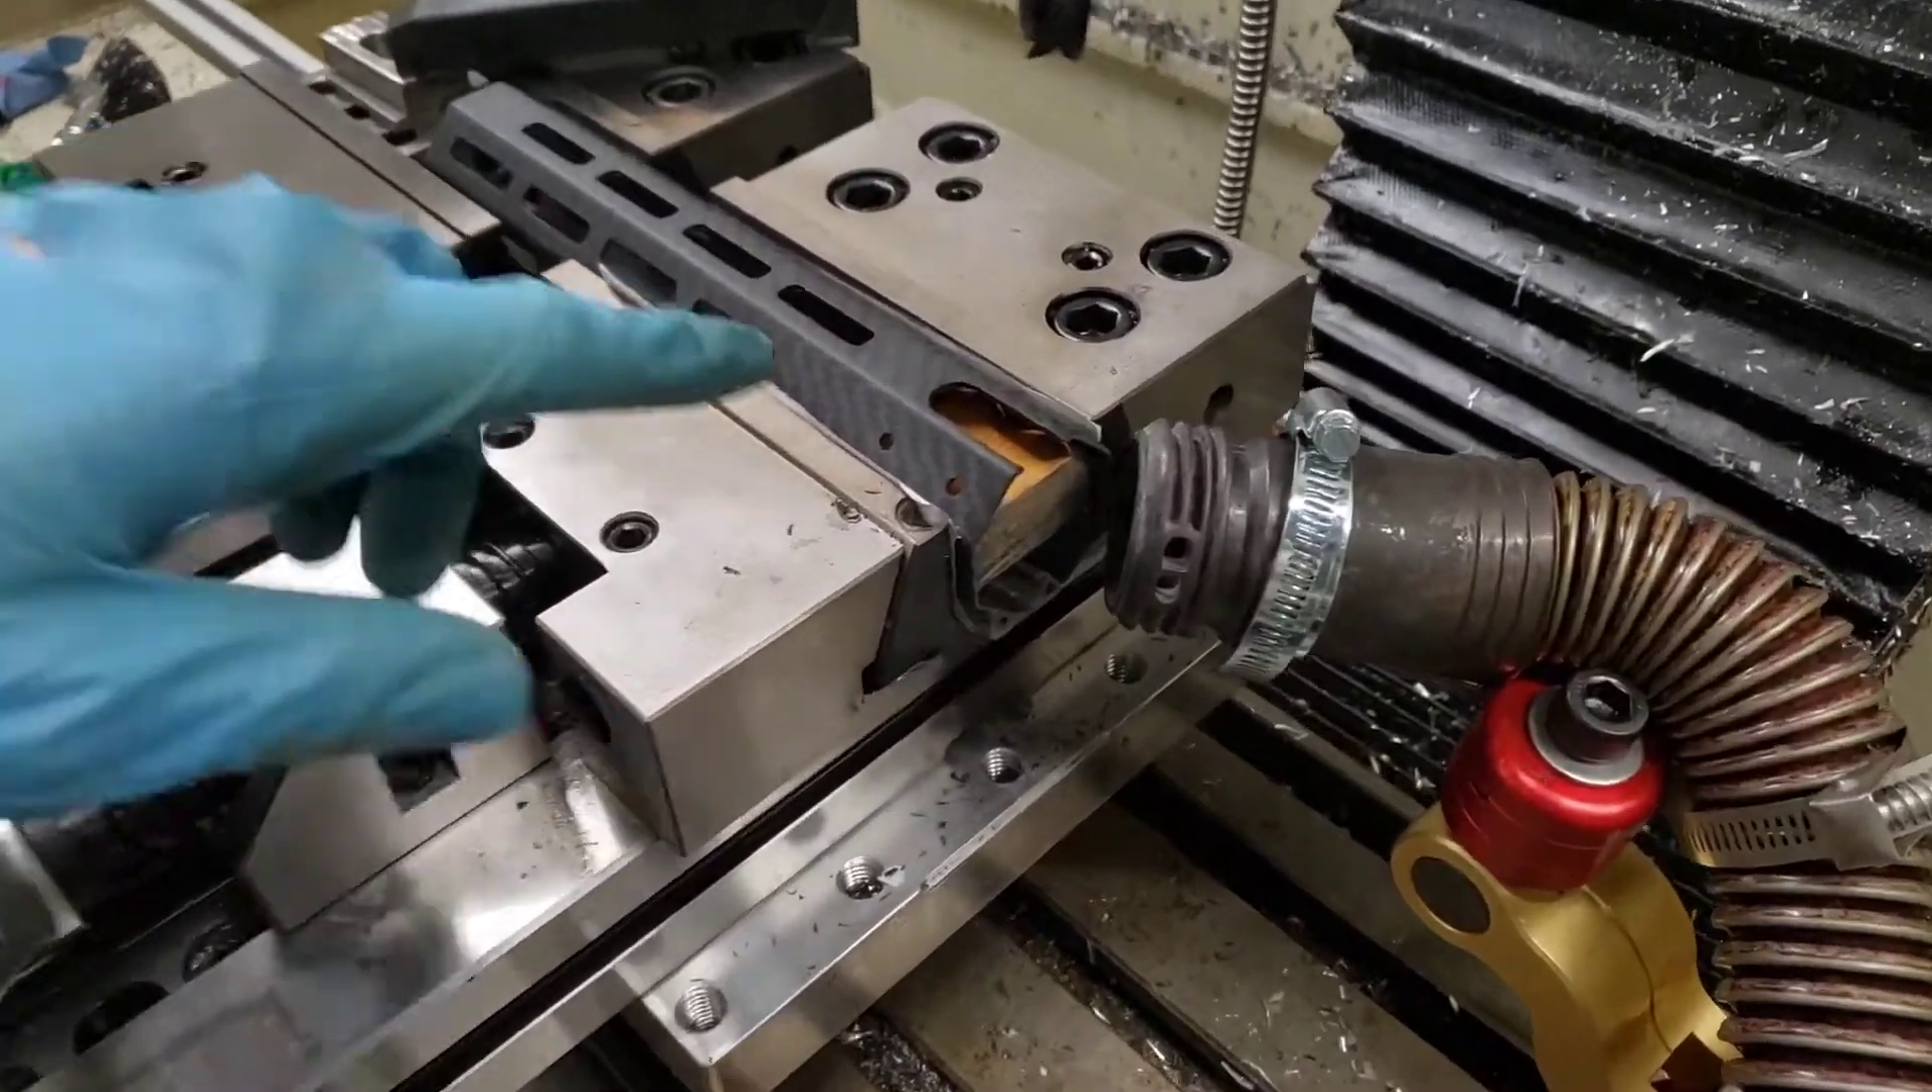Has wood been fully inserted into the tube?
Yes.